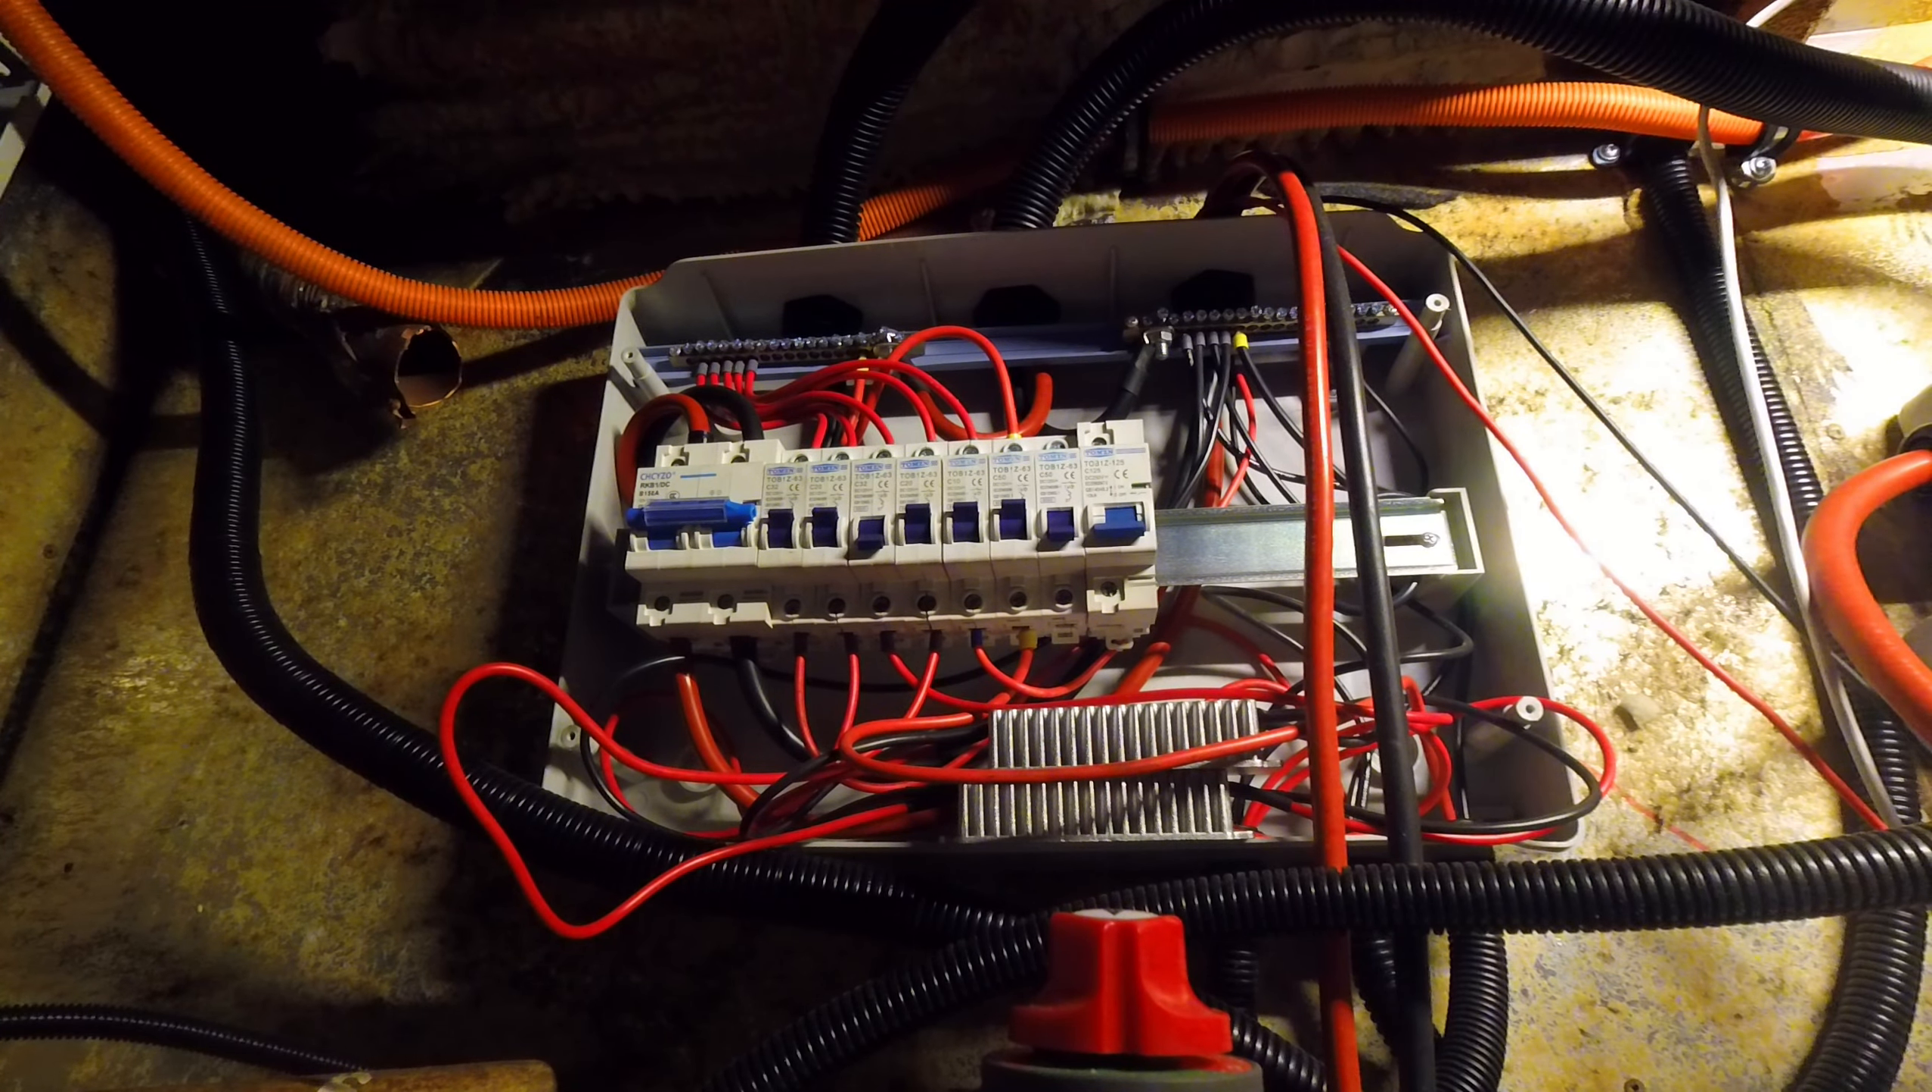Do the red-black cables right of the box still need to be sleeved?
Yes.